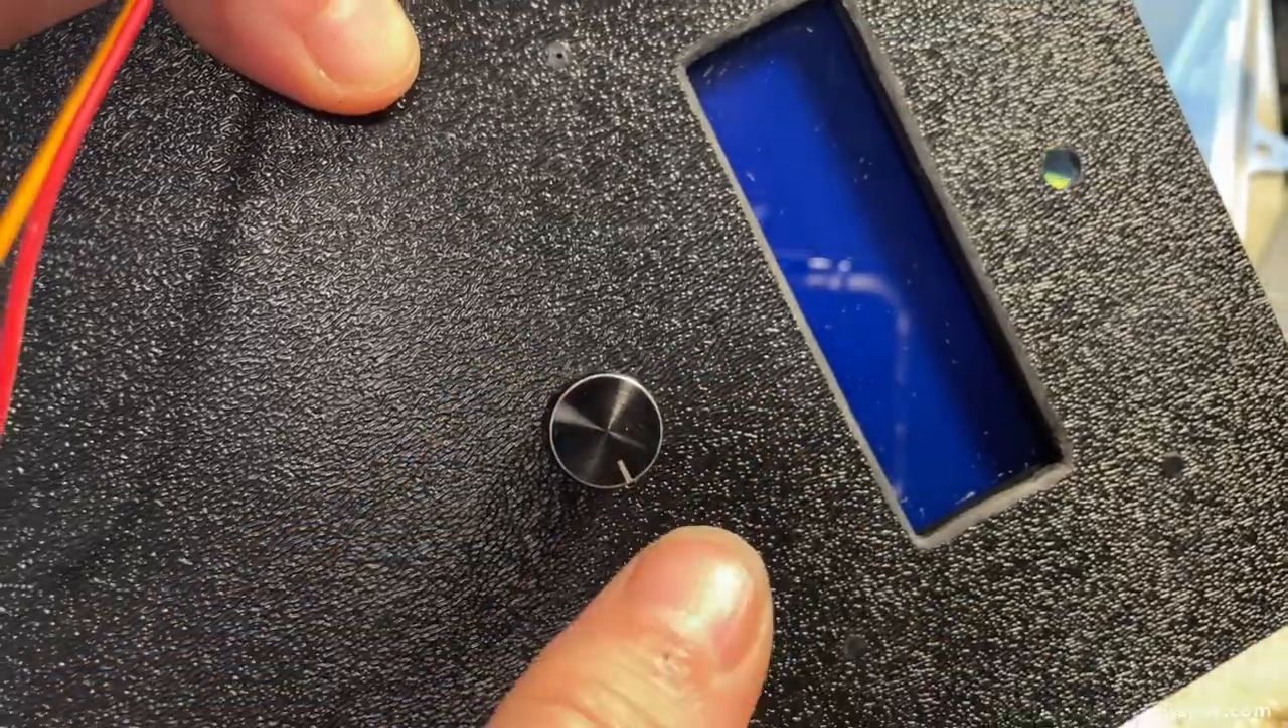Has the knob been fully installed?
Yes.